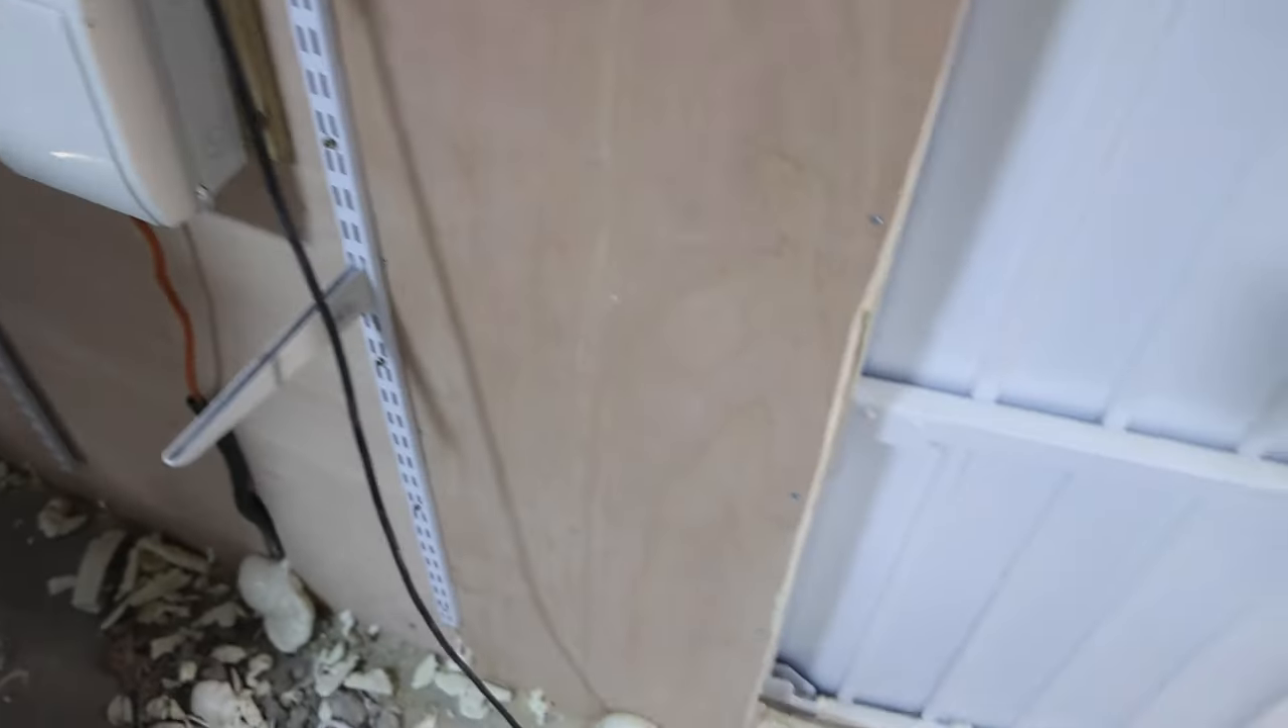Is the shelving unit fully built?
No.